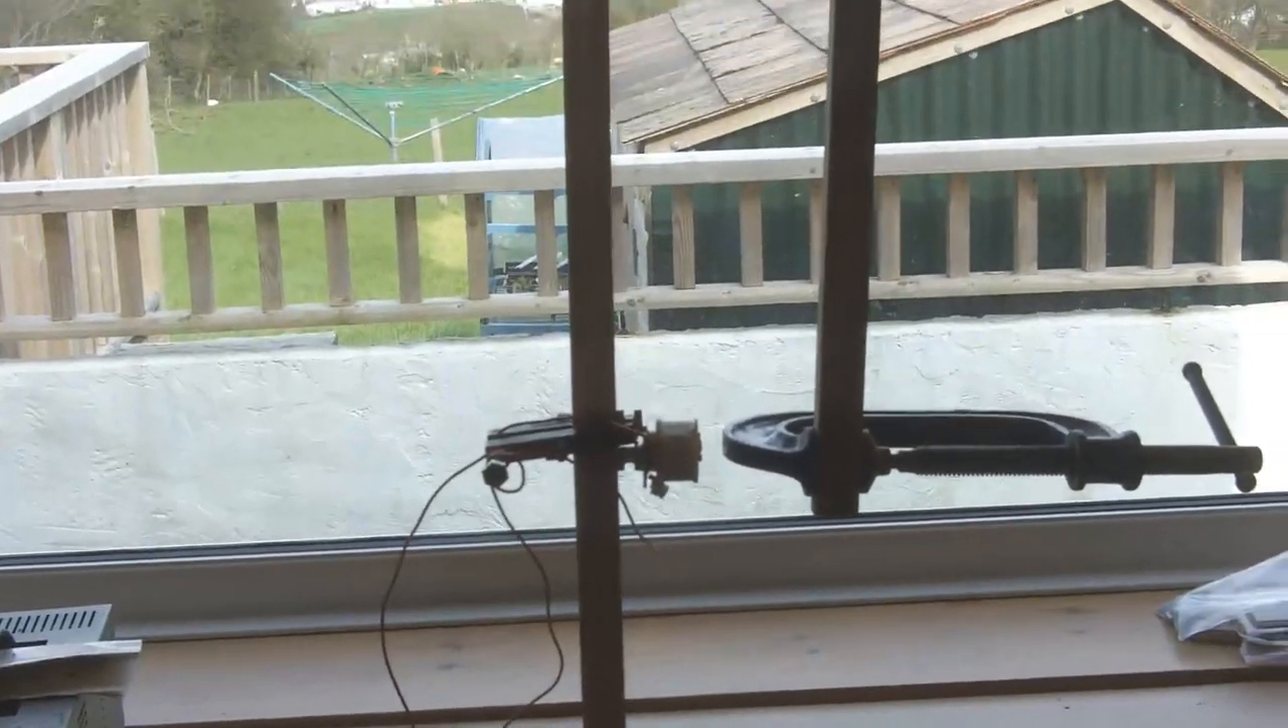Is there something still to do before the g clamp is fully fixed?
No.